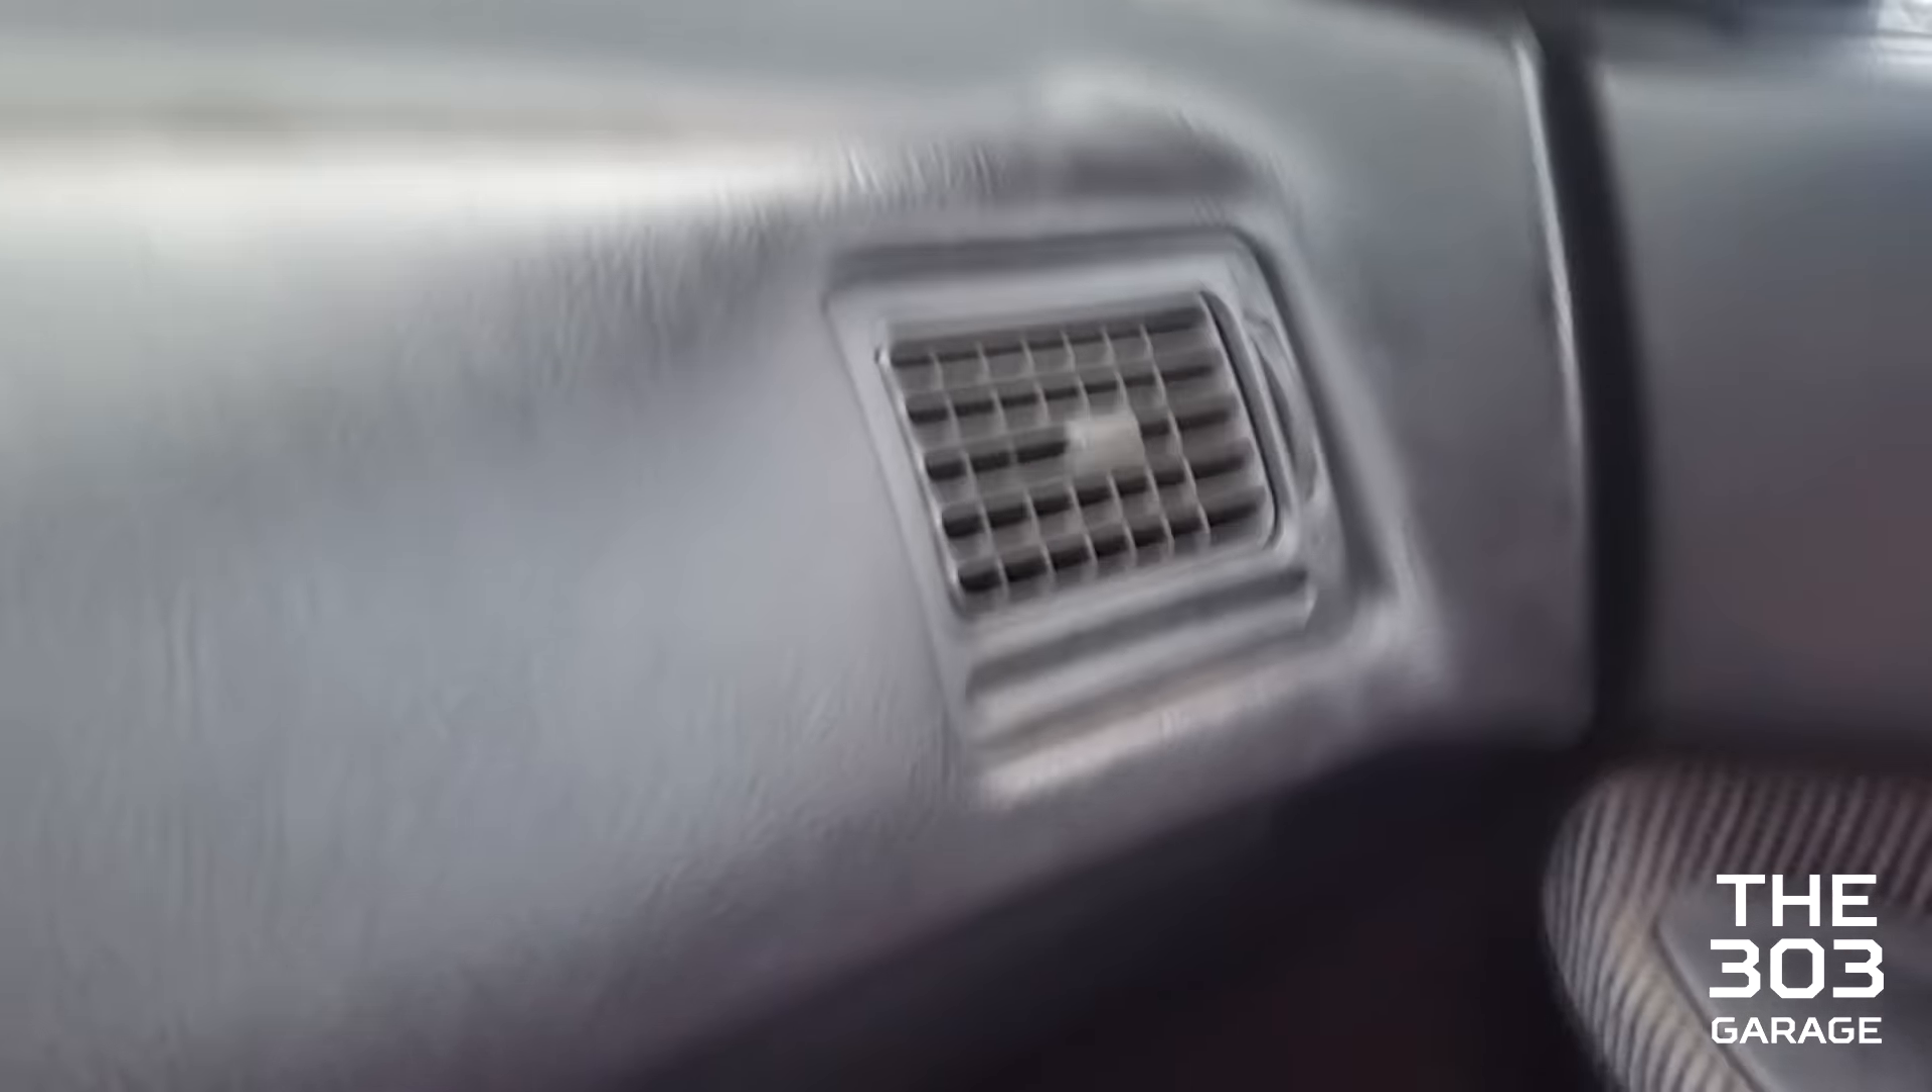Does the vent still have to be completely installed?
No.